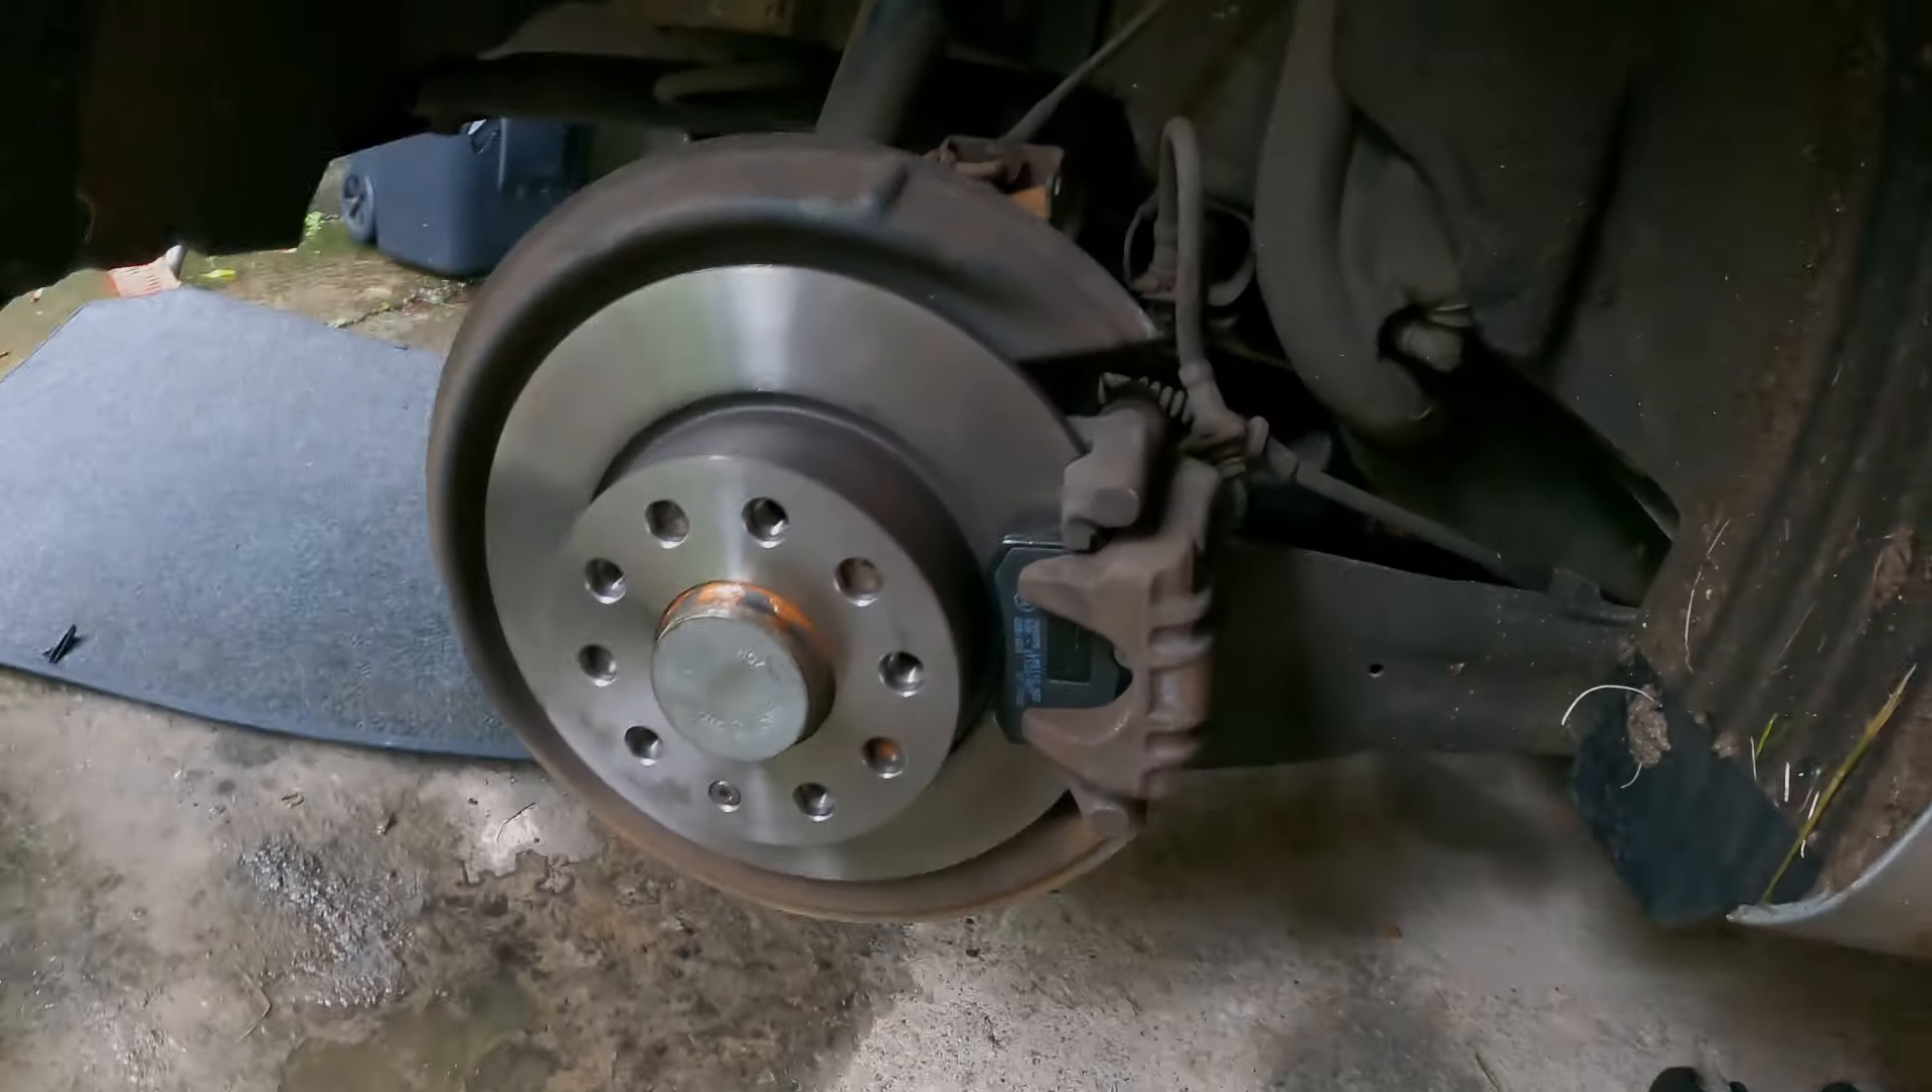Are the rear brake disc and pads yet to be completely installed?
No.